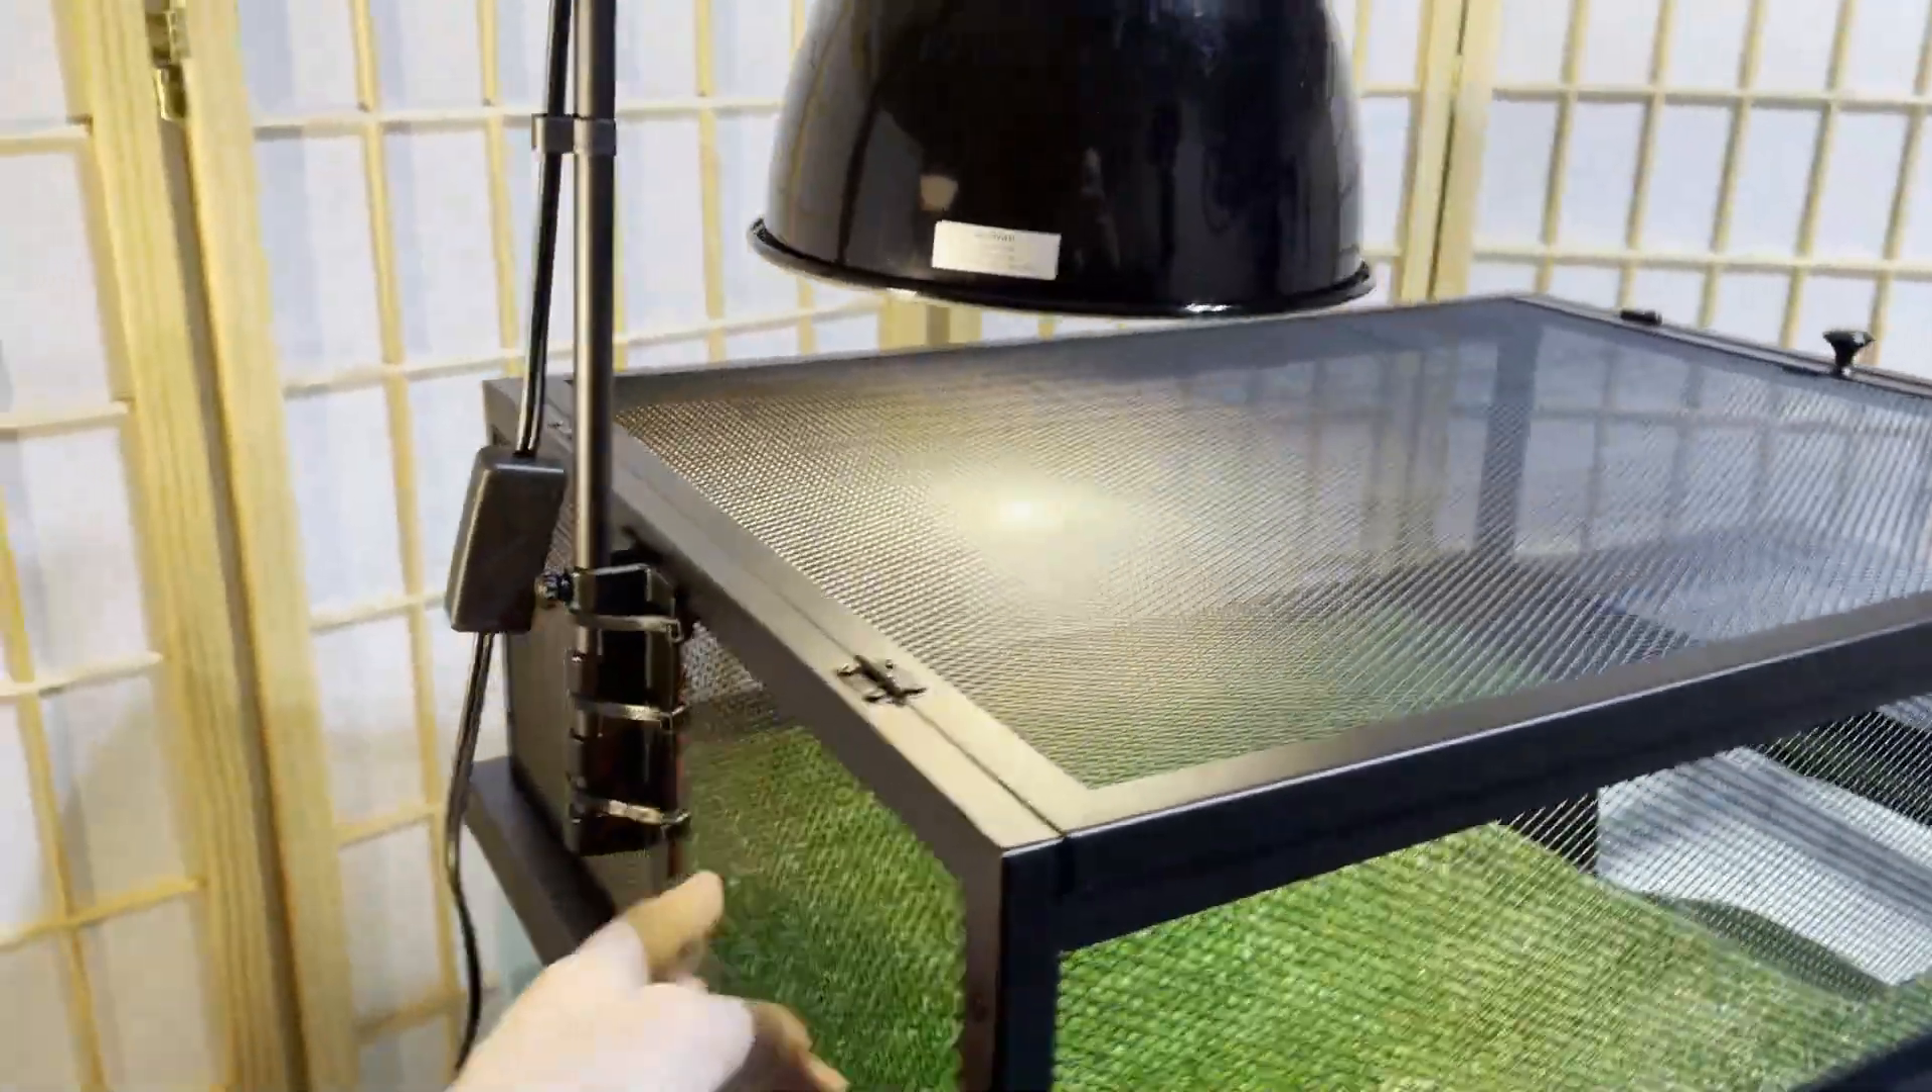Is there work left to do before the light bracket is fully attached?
No.